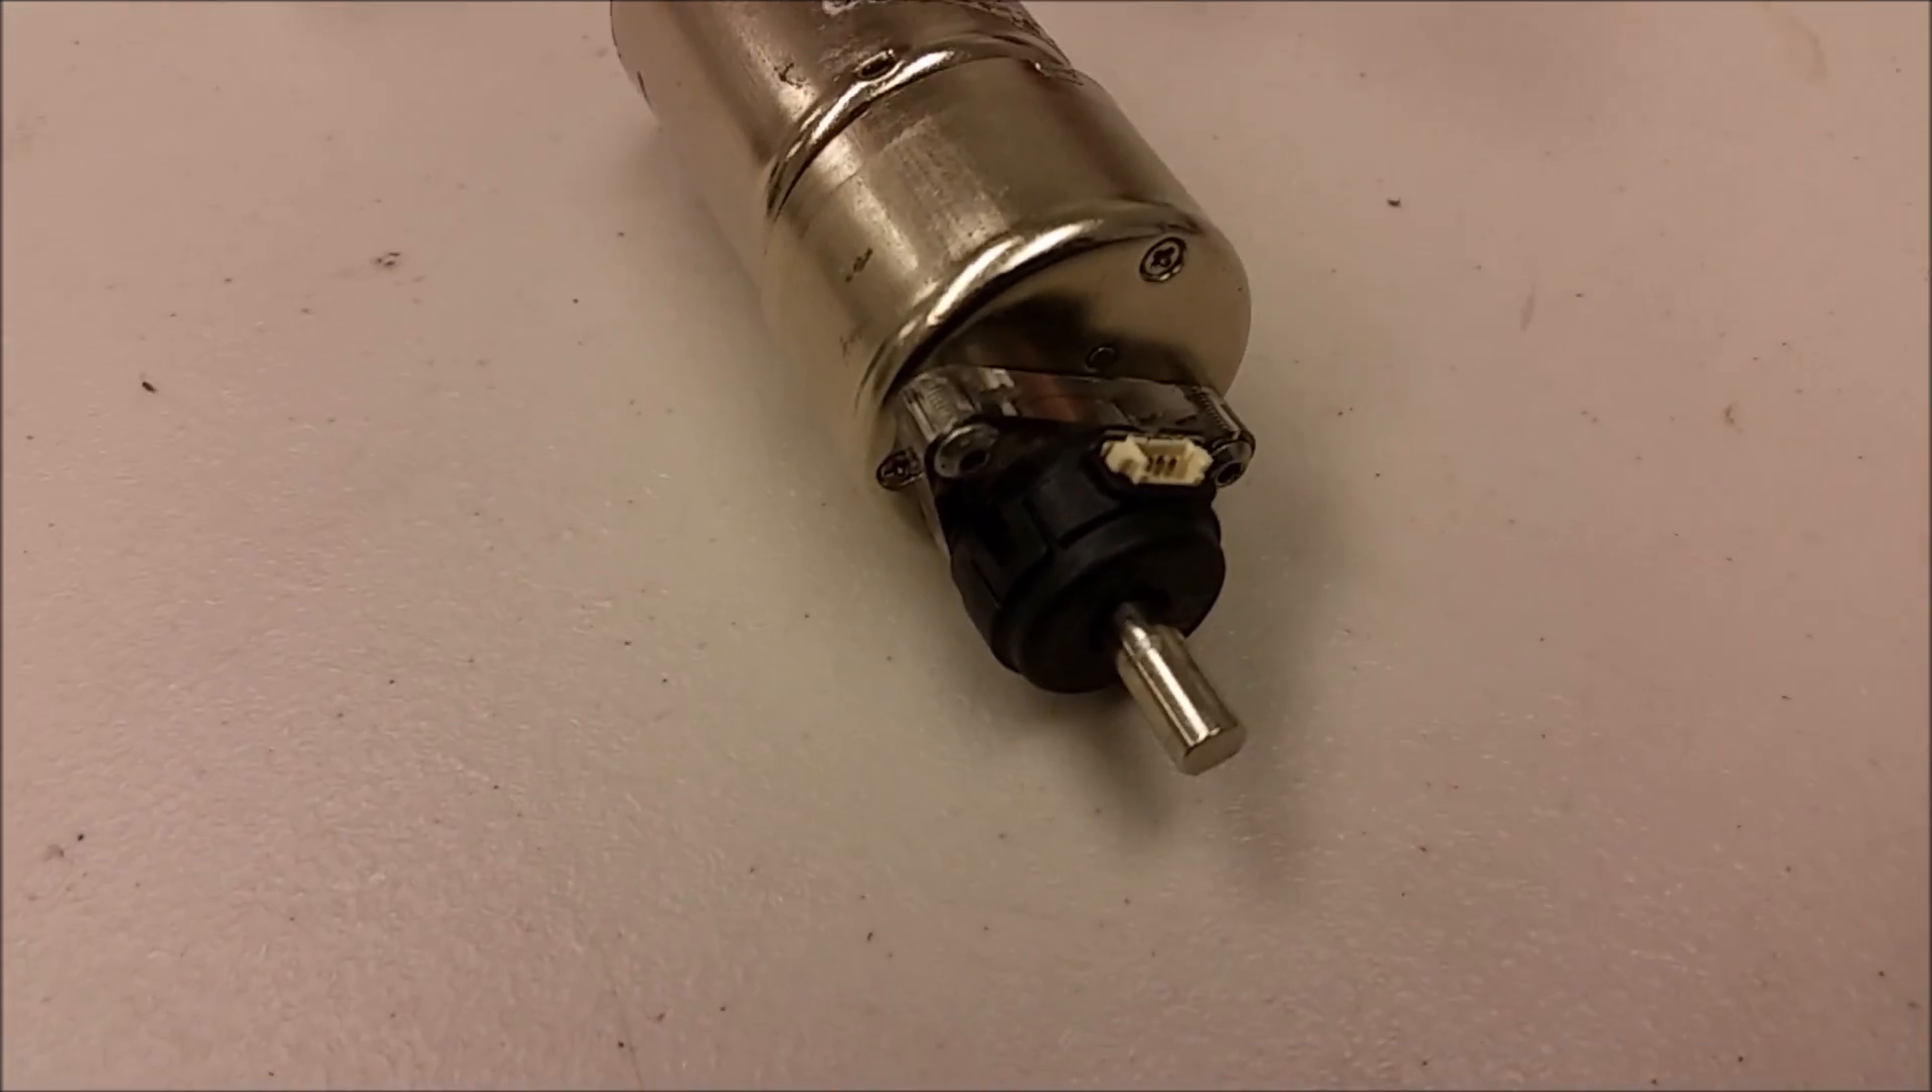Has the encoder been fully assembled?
Yes.